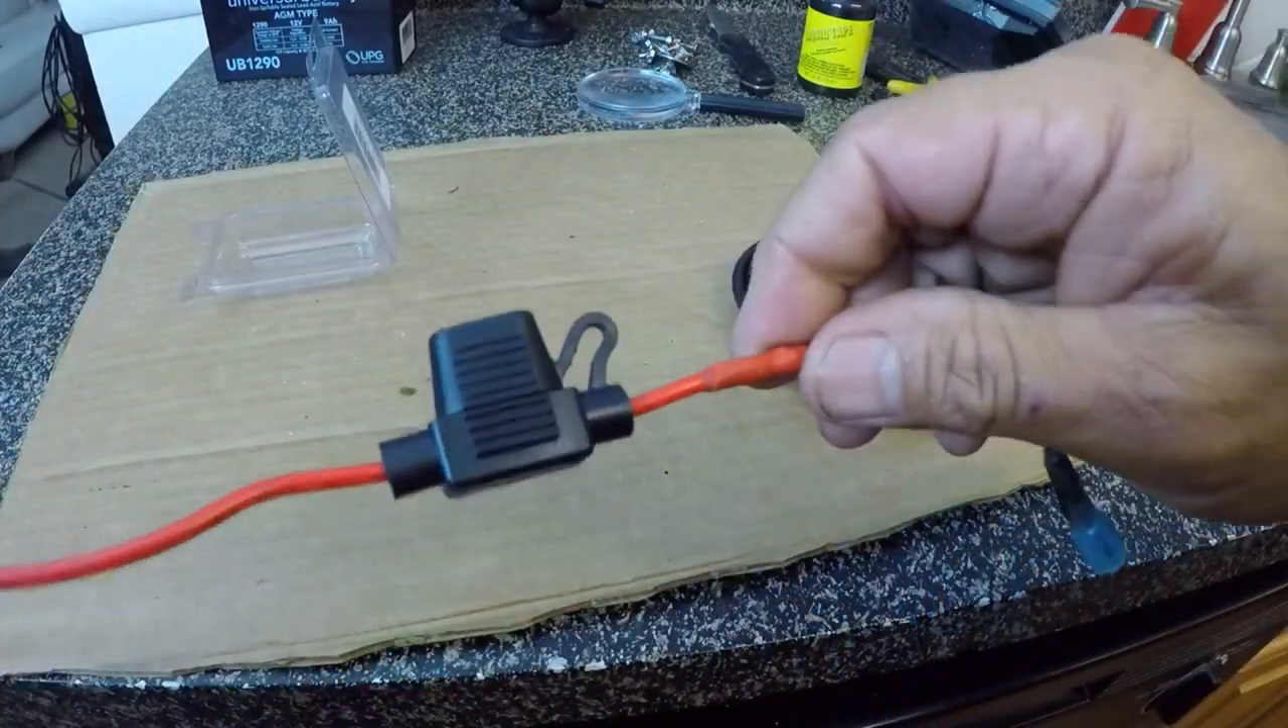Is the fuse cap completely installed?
Yes.